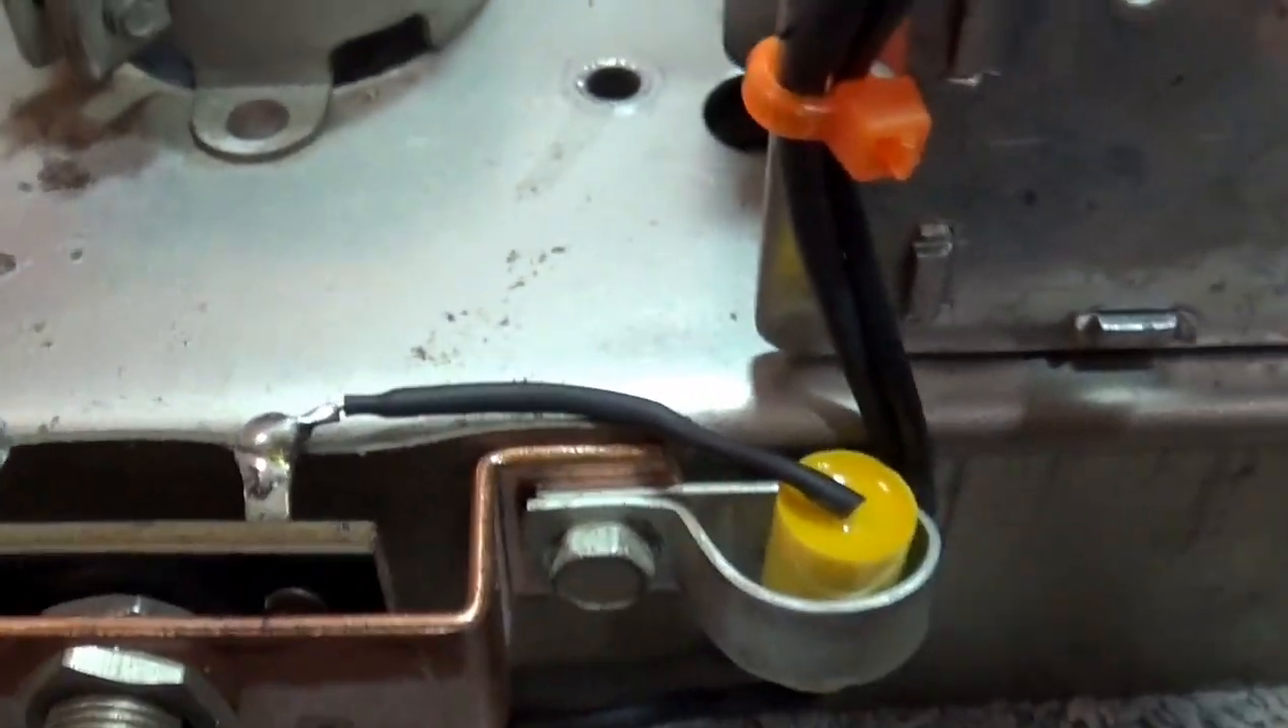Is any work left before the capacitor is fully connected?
No.